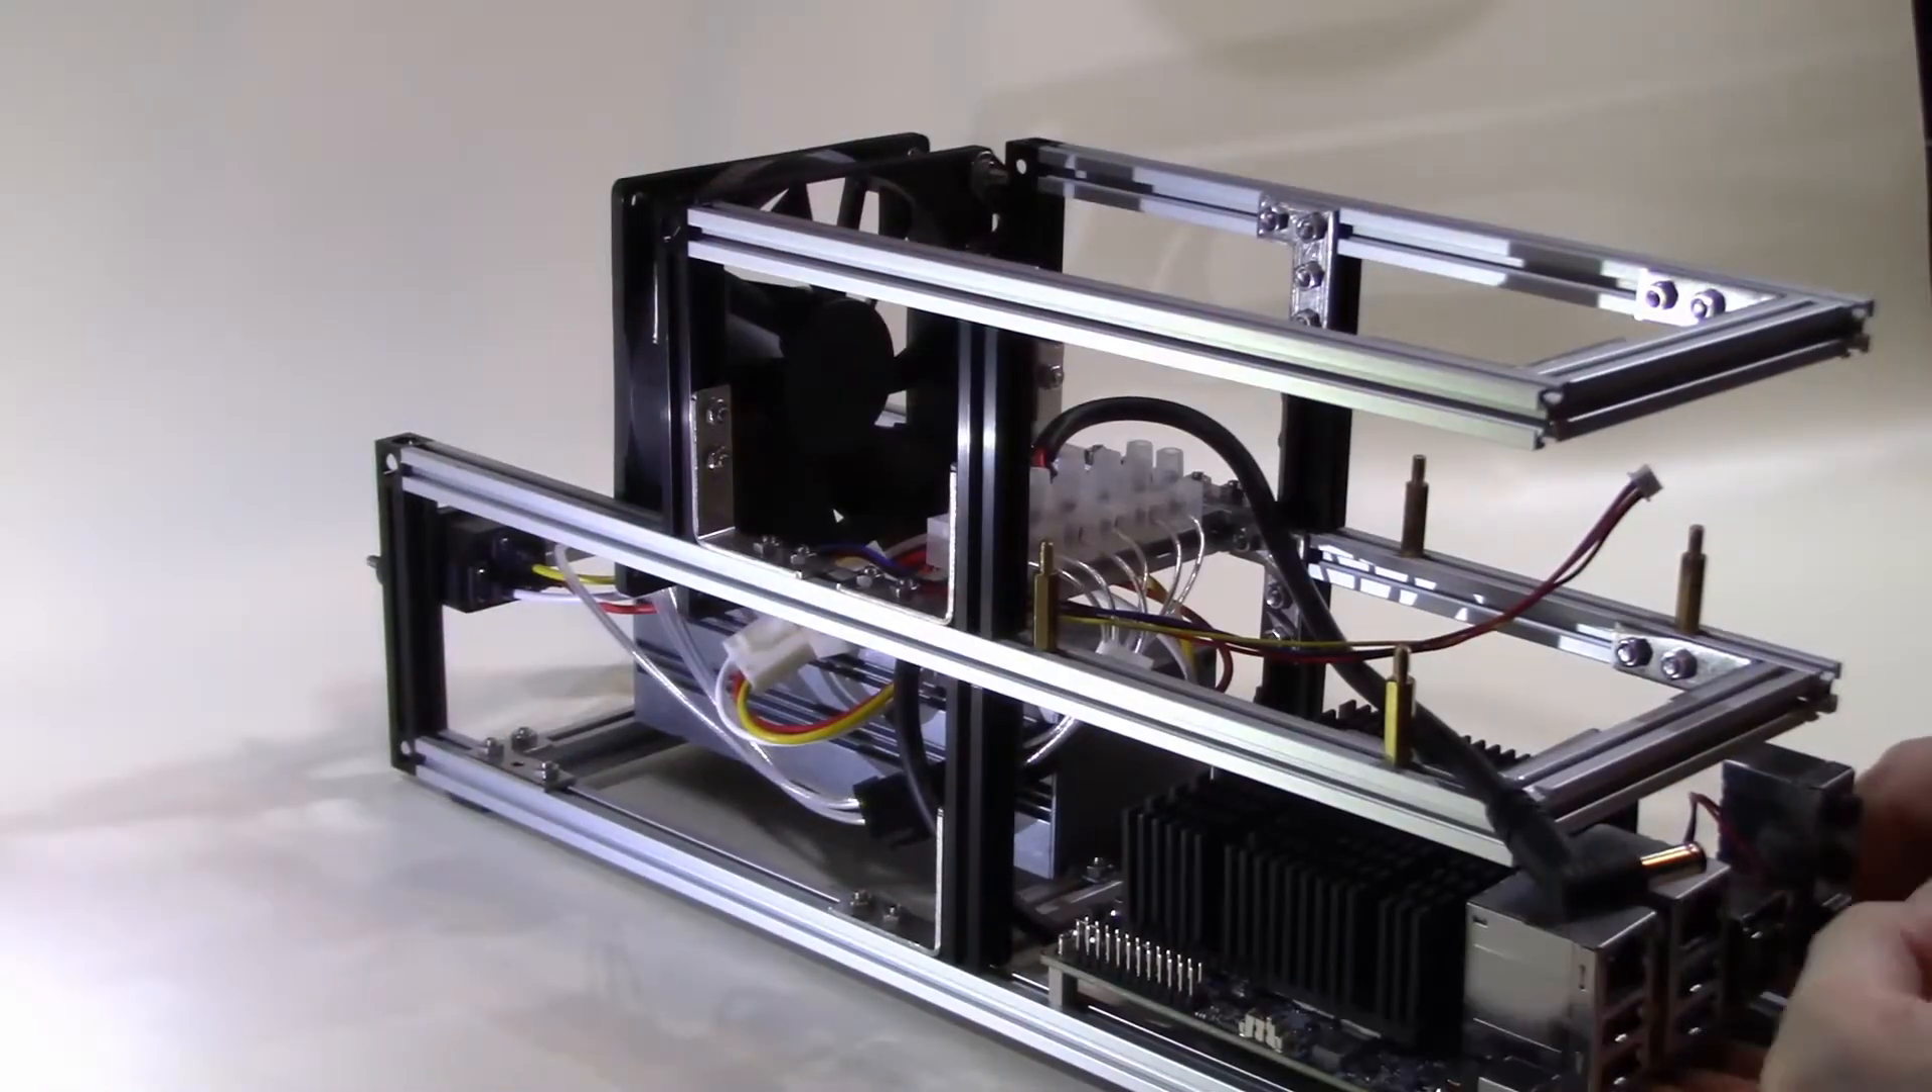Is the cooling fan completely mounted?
Yes.